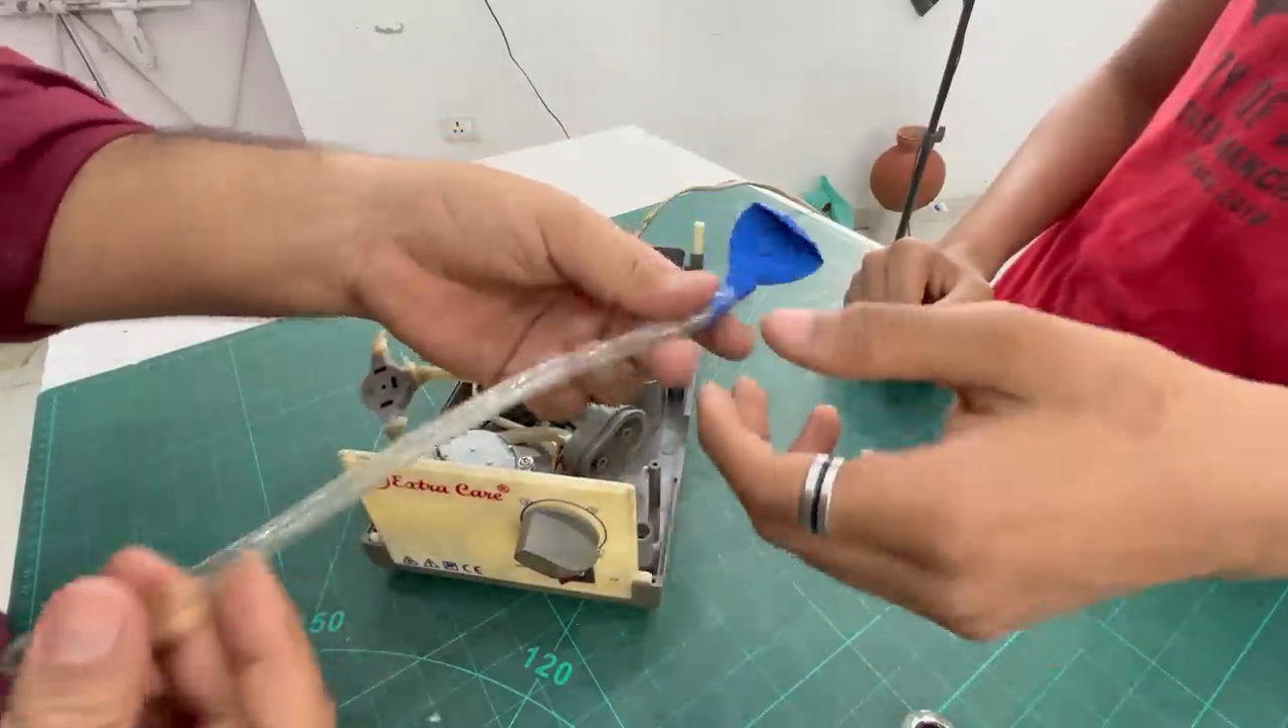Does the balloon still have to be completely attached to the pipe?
No.